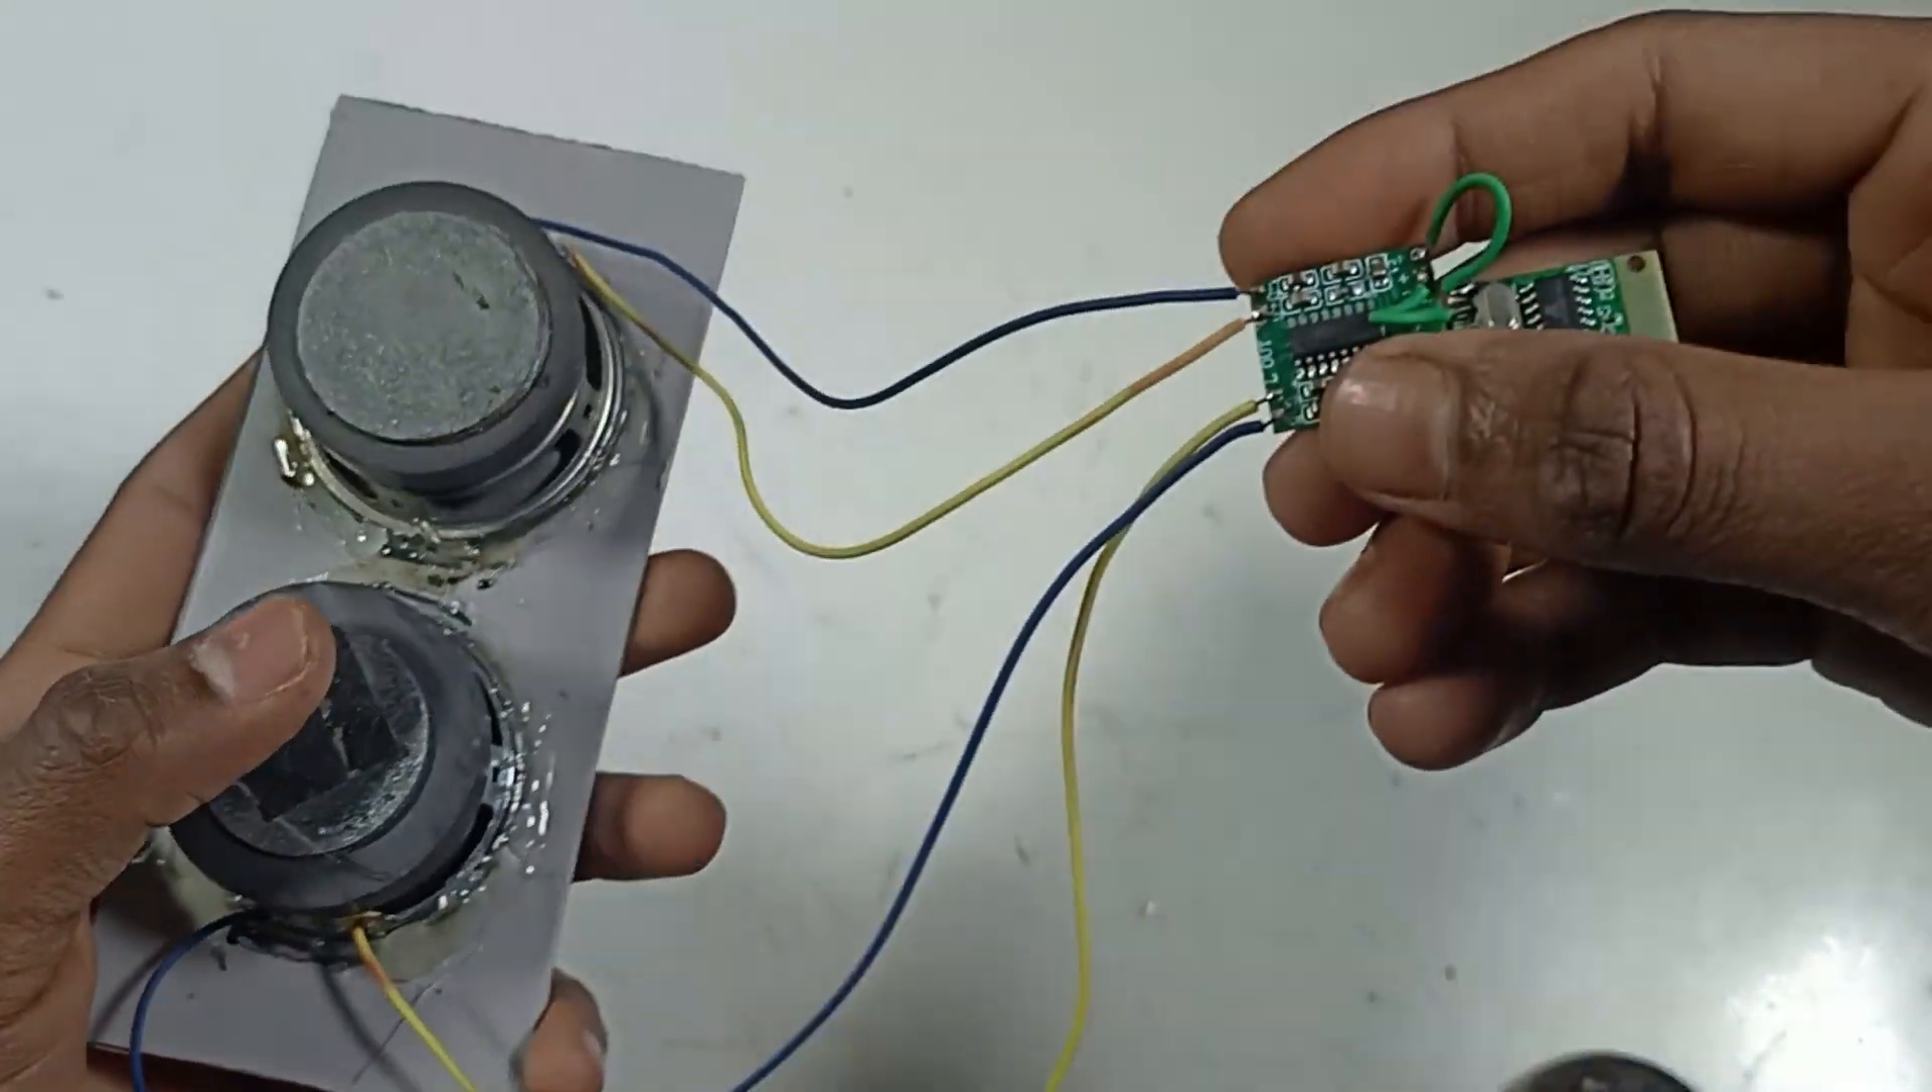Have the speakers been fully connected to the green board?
Yes.